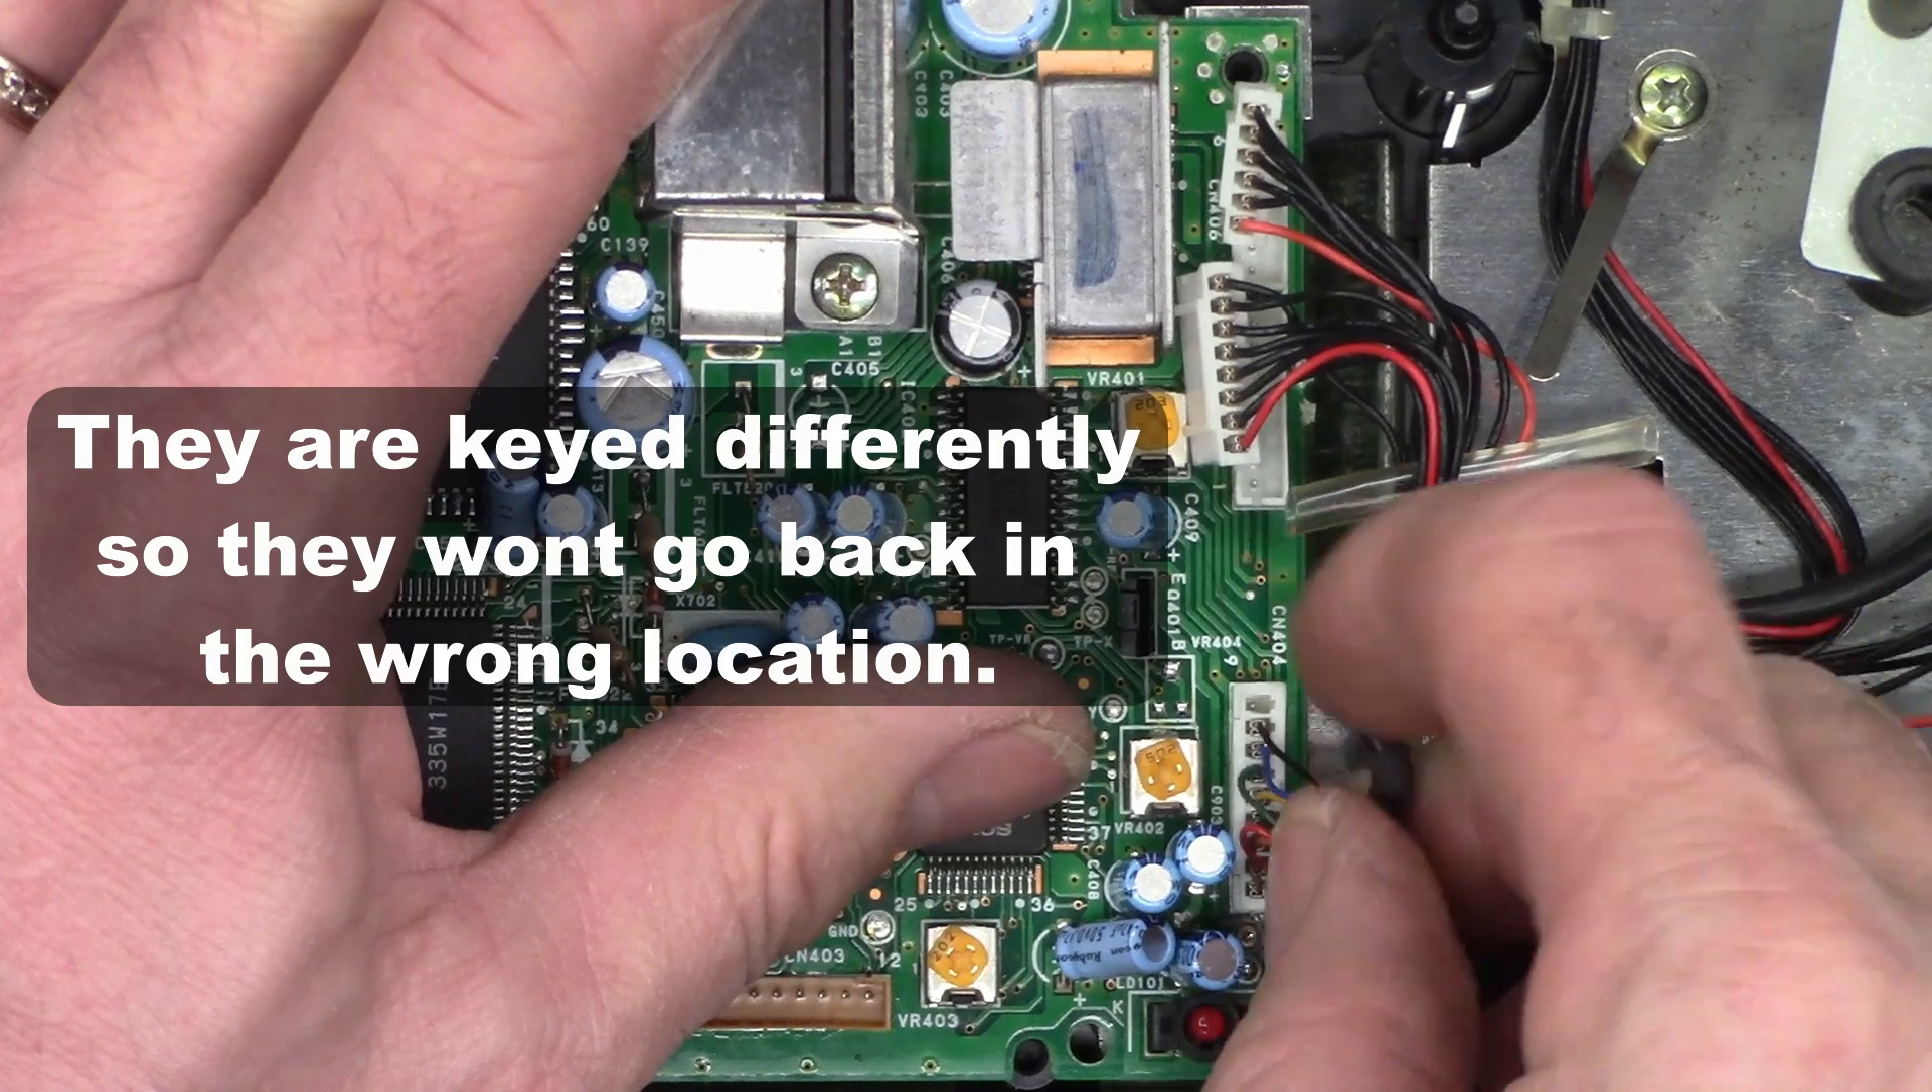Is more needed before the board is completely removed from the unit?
Yes.